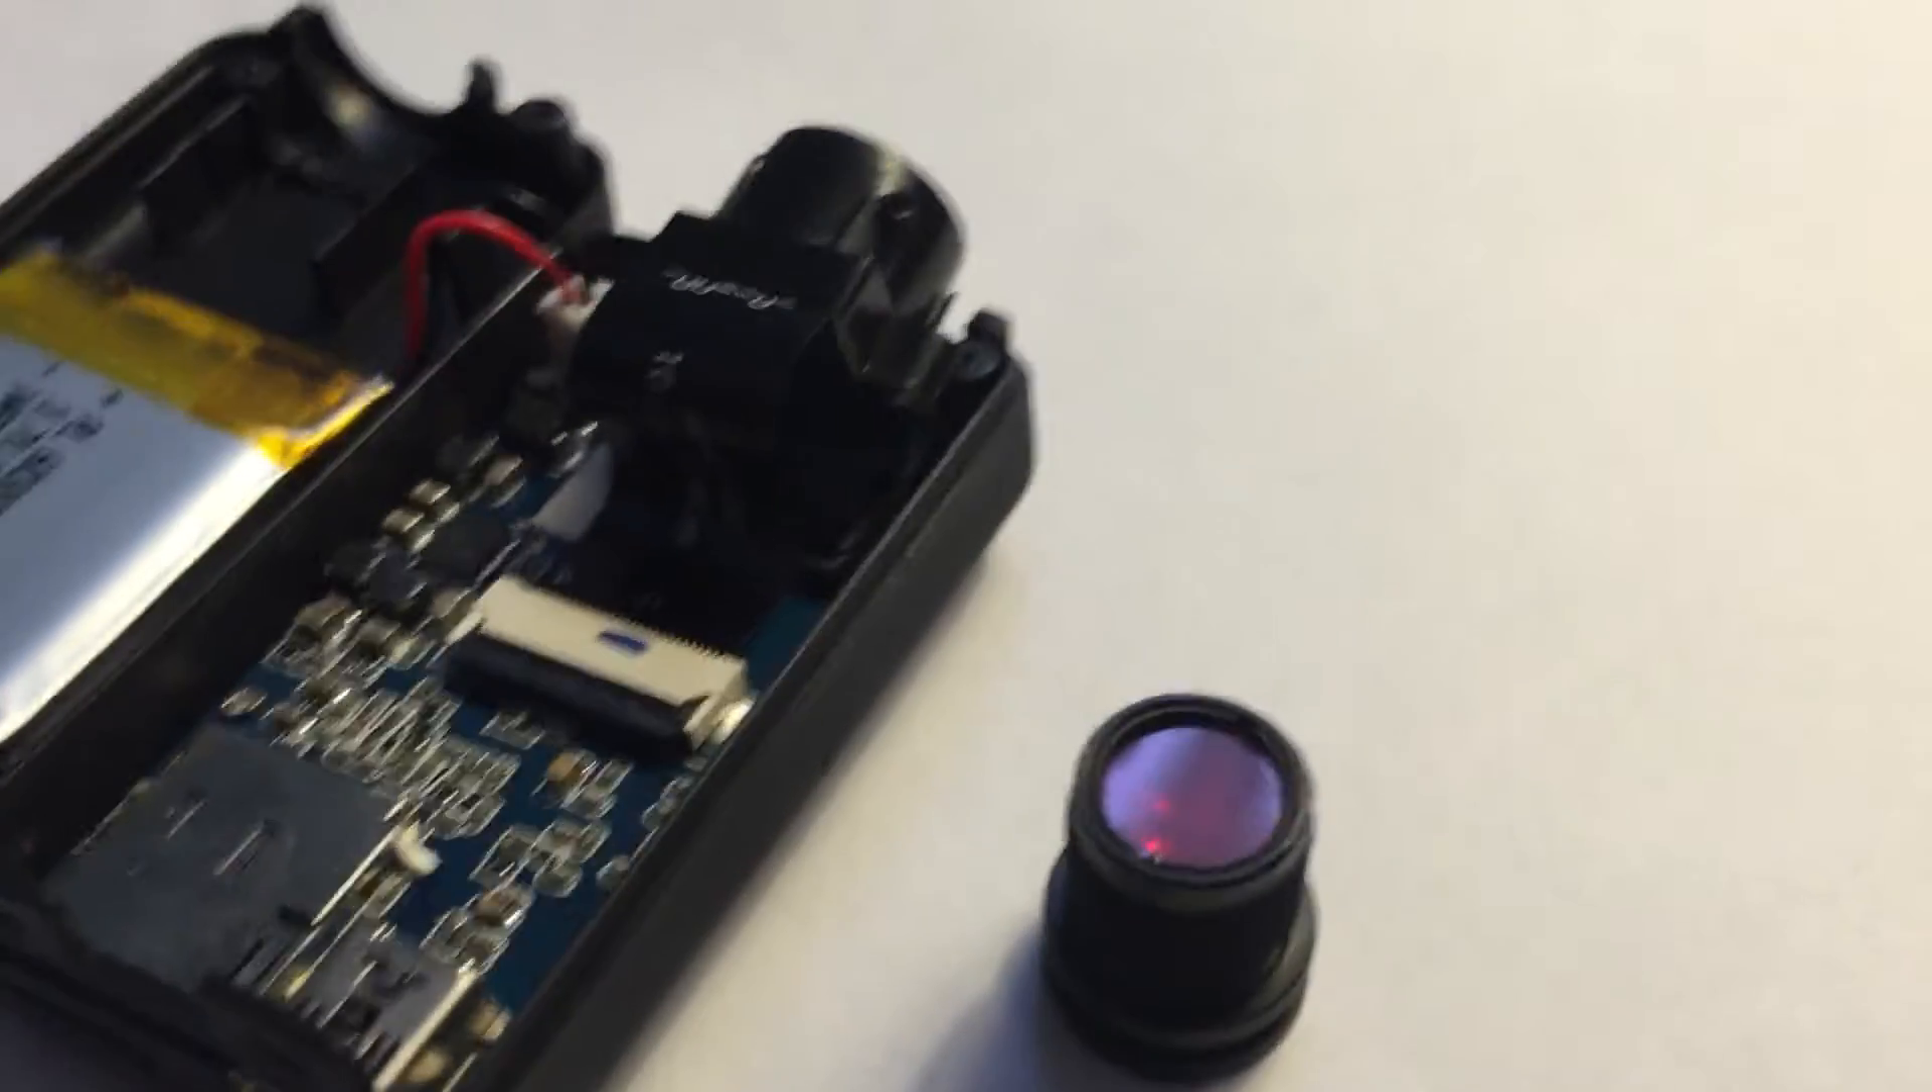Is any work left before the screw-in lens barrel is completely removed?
No.